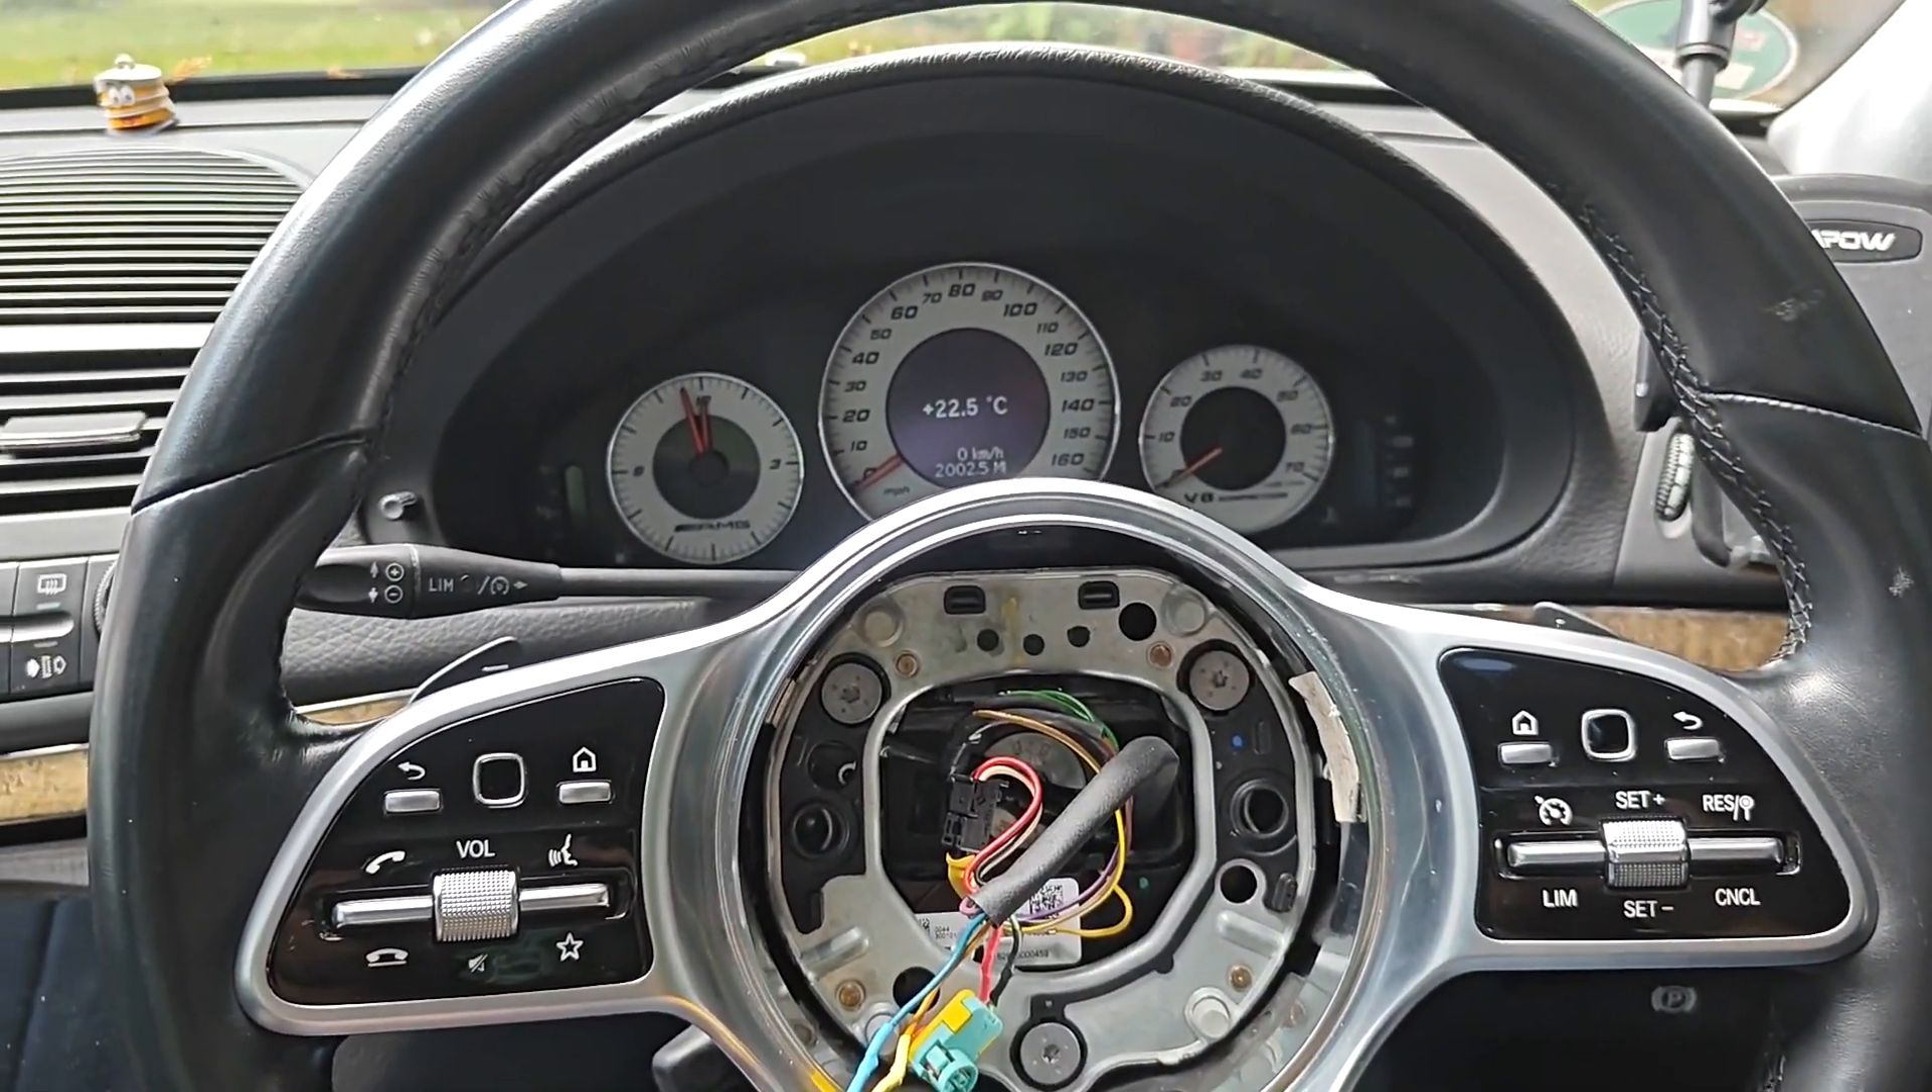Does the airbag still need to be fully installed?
Yes.